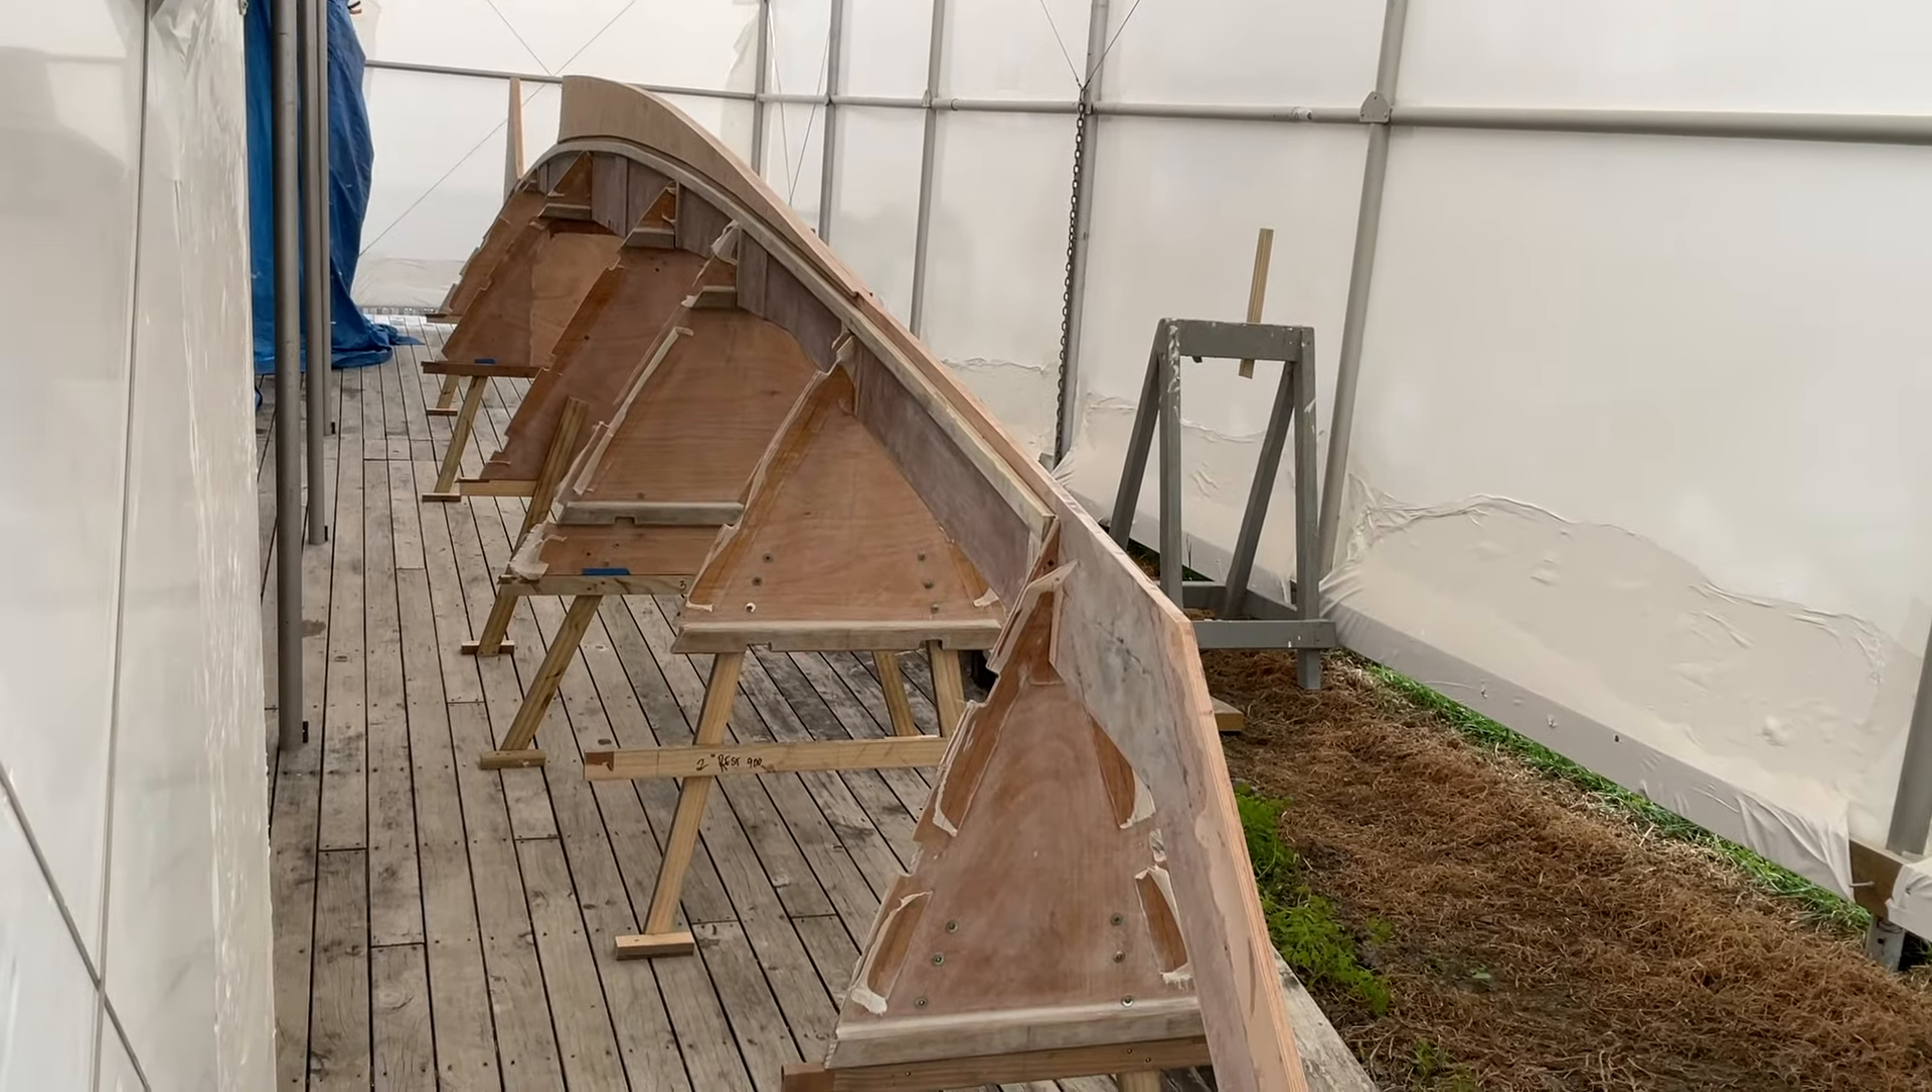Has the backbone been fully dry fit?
Yes.